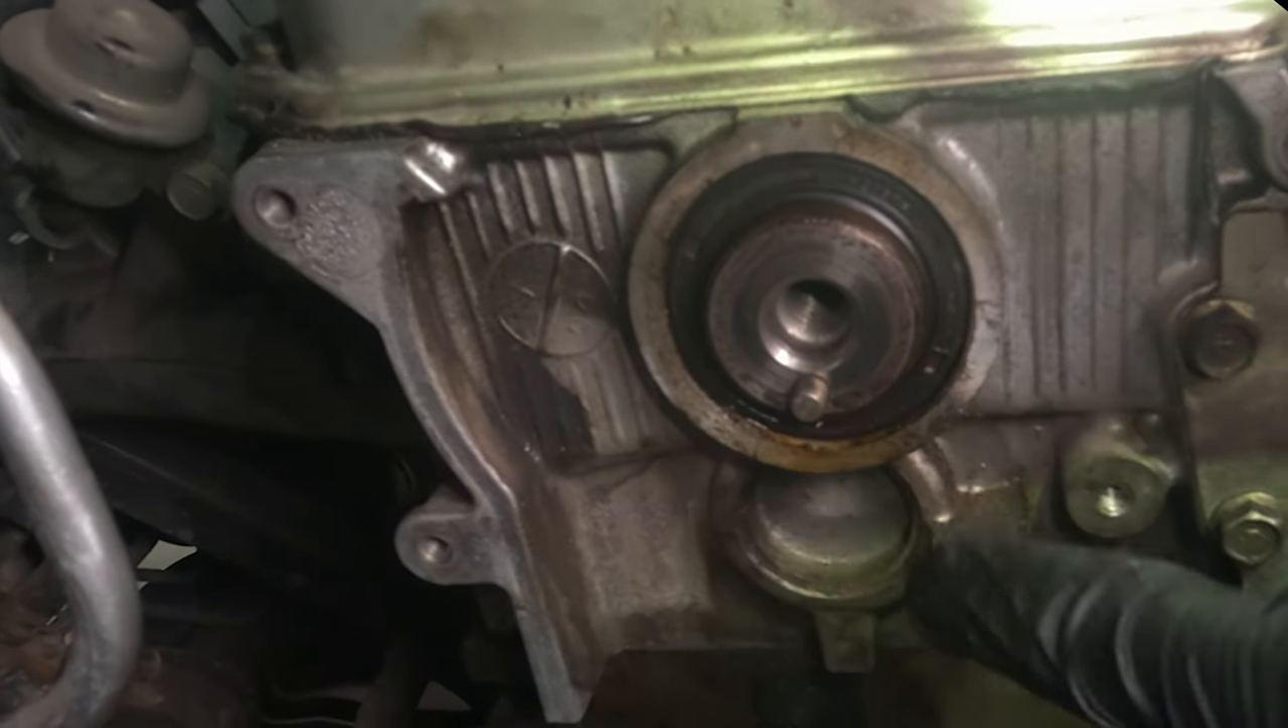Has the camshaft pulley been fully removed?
Yes.